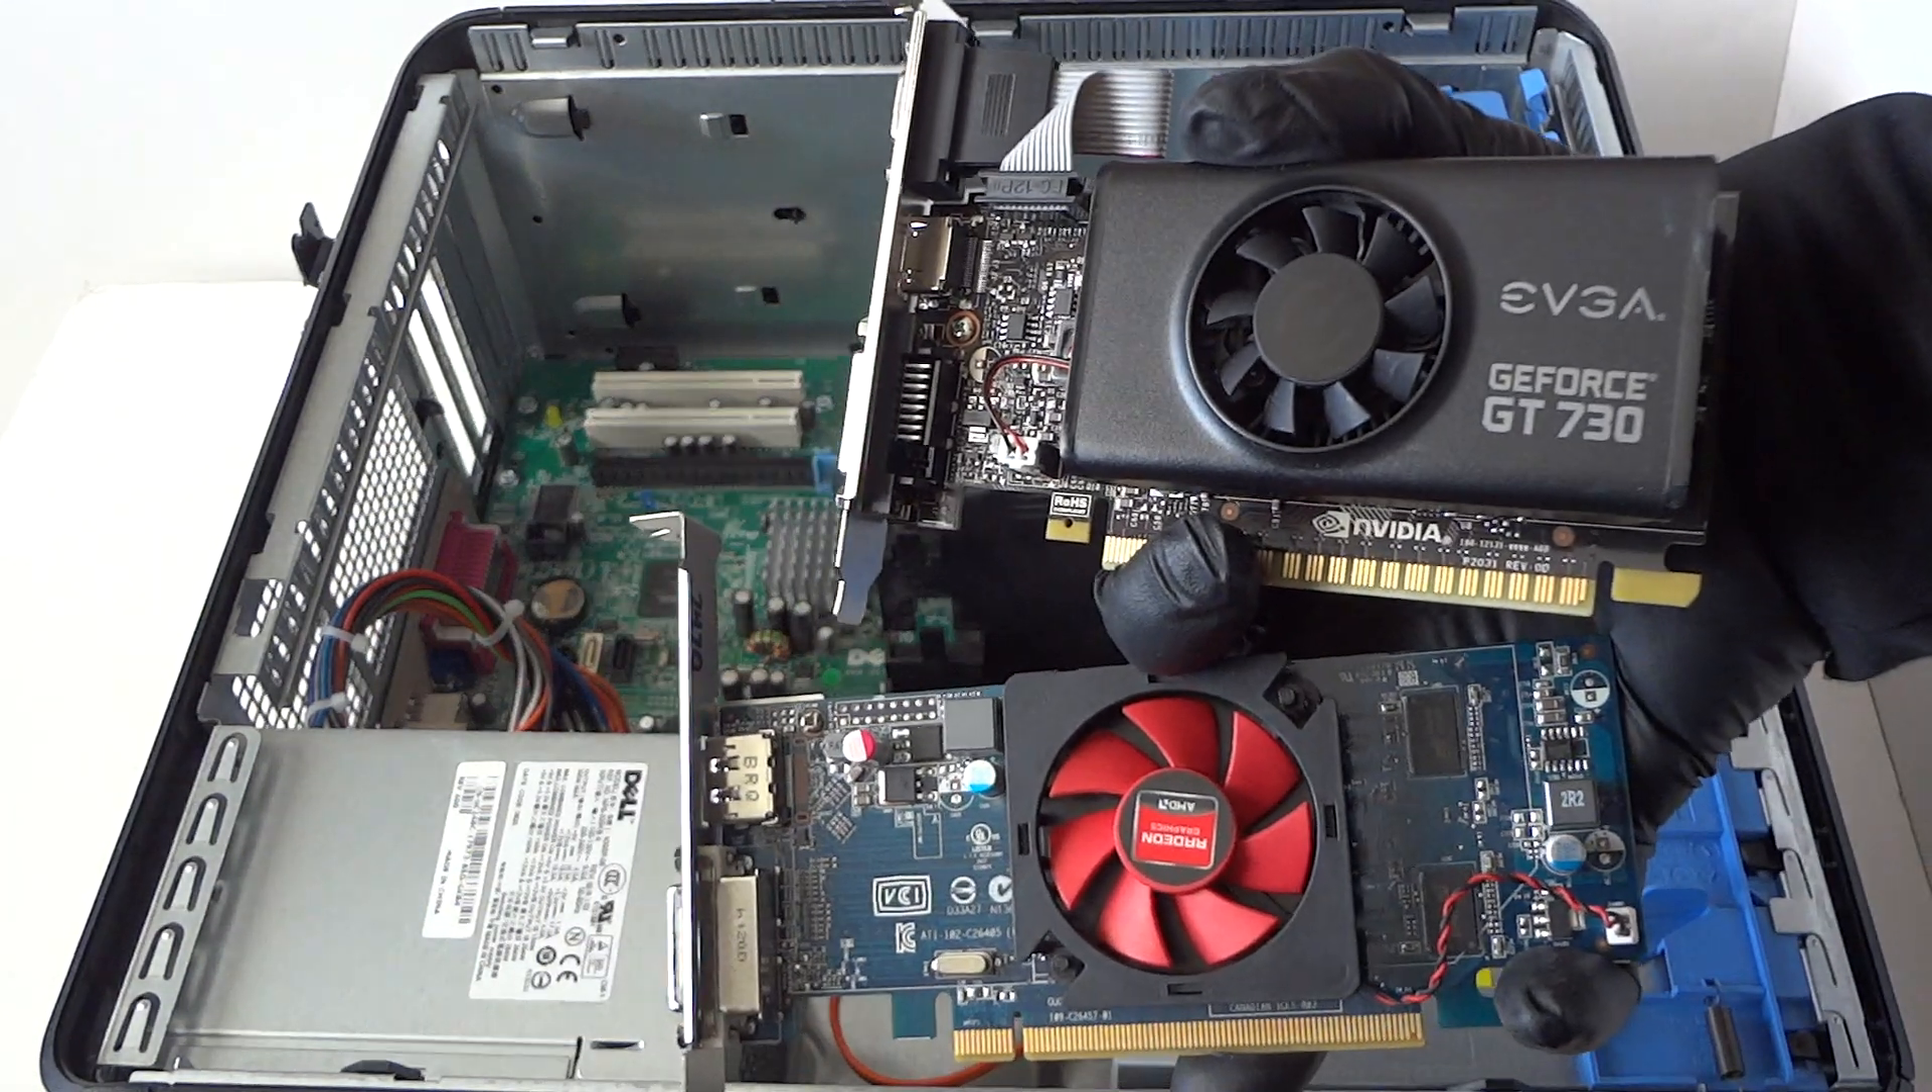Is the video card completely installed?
No.